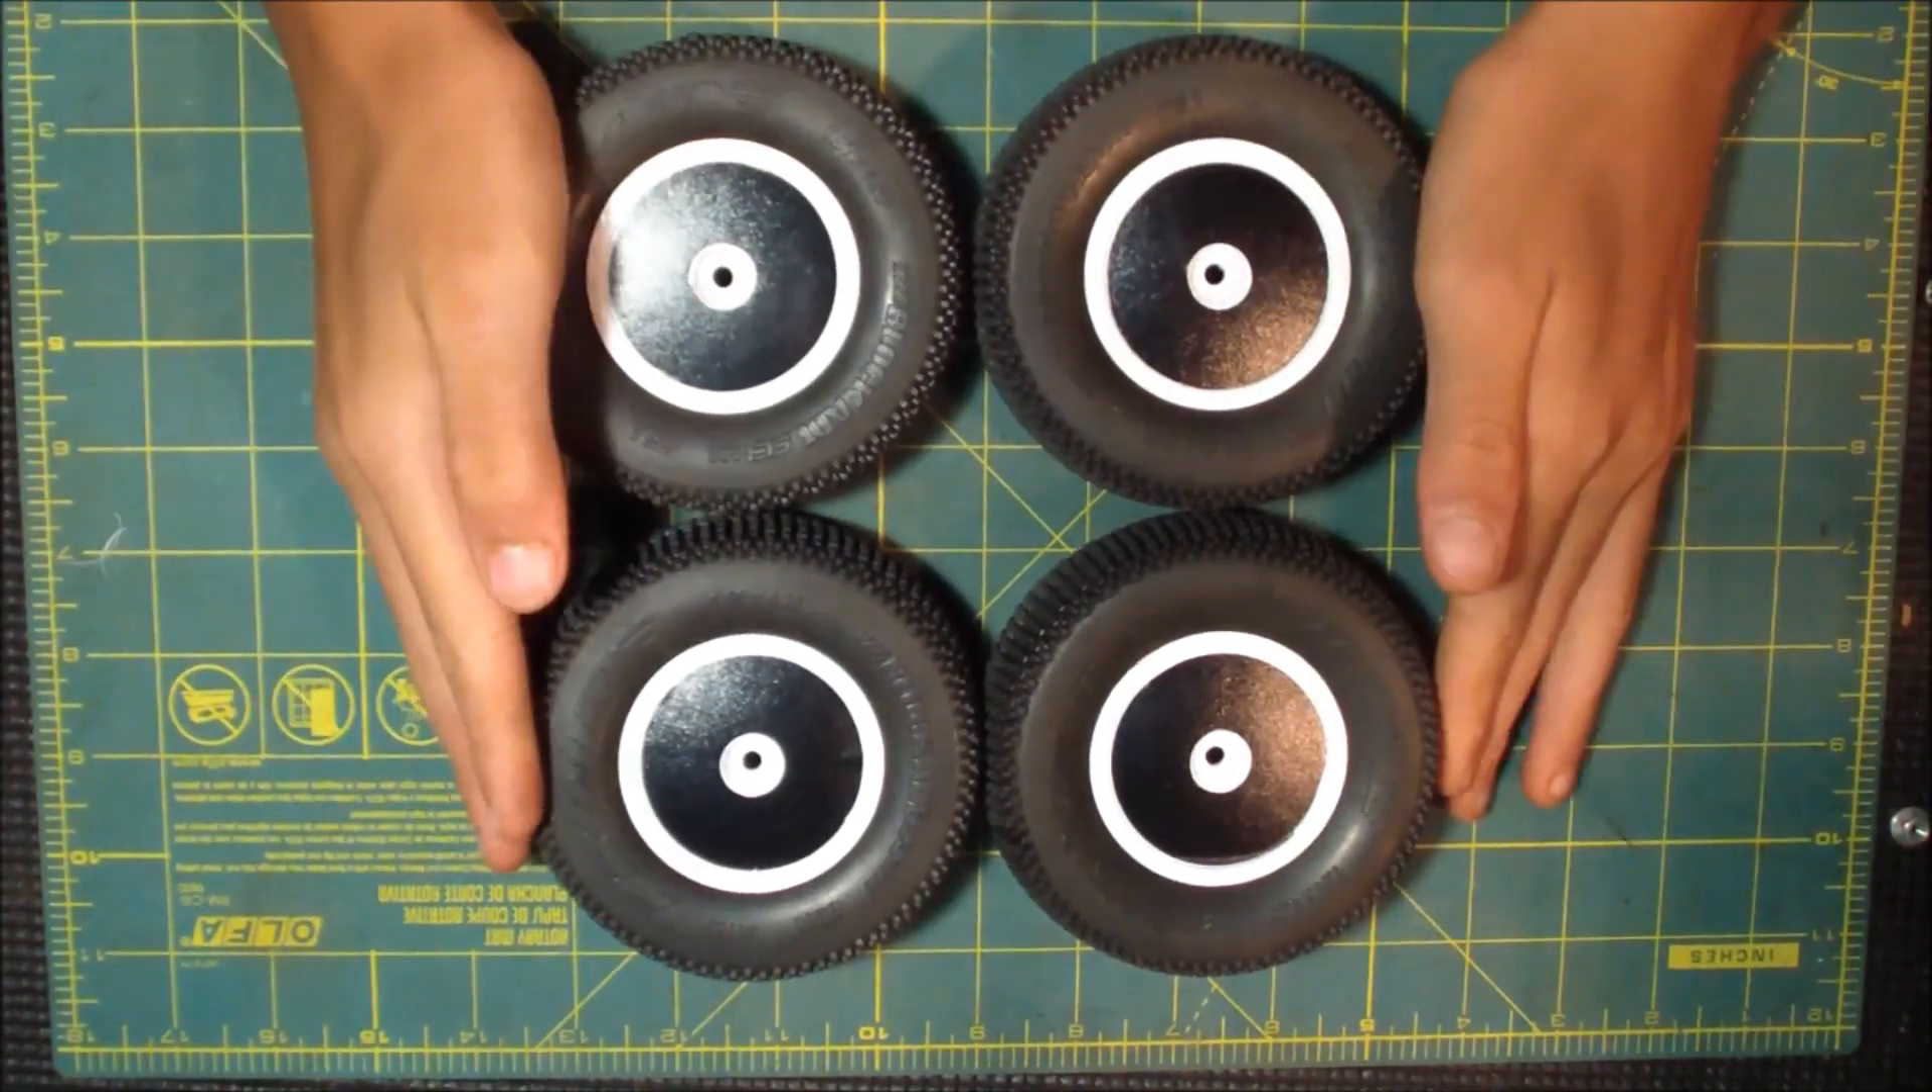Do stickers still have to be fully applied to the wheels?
No.